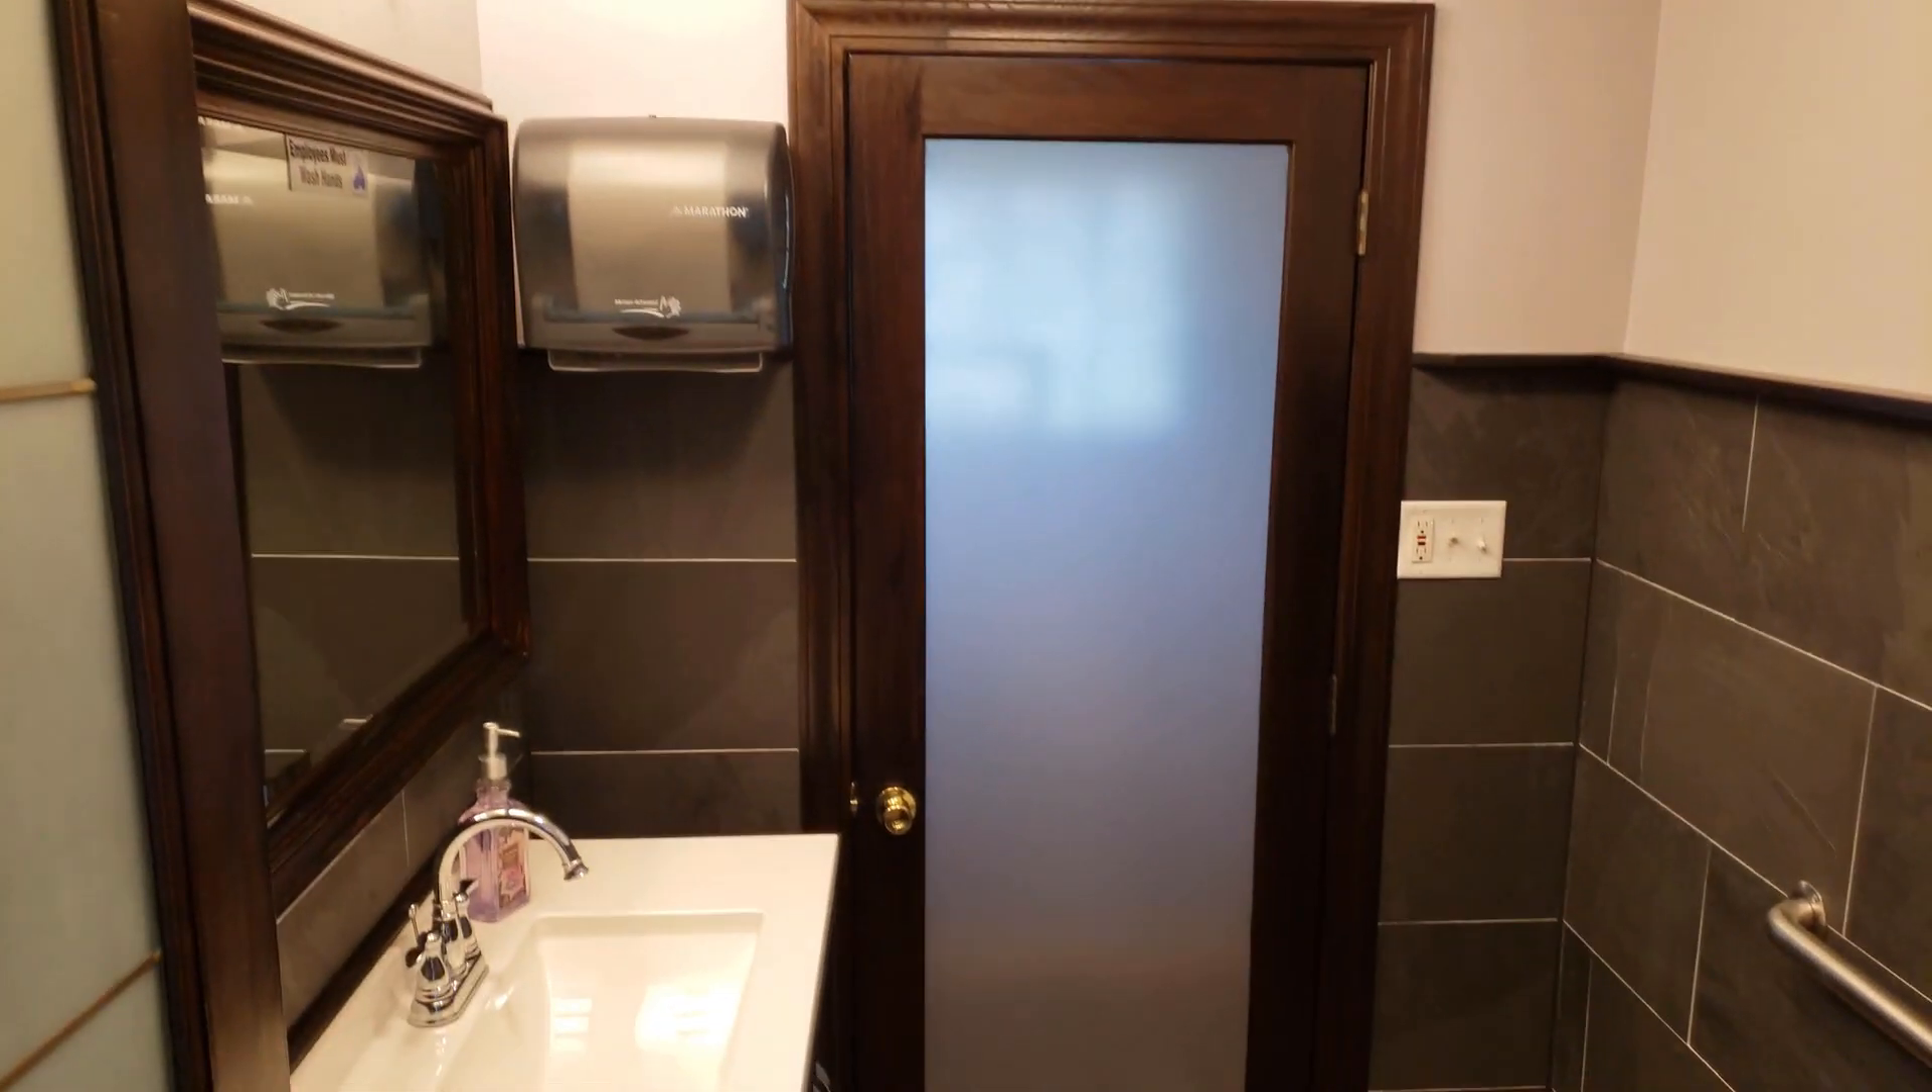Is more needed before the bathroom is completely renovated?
No.